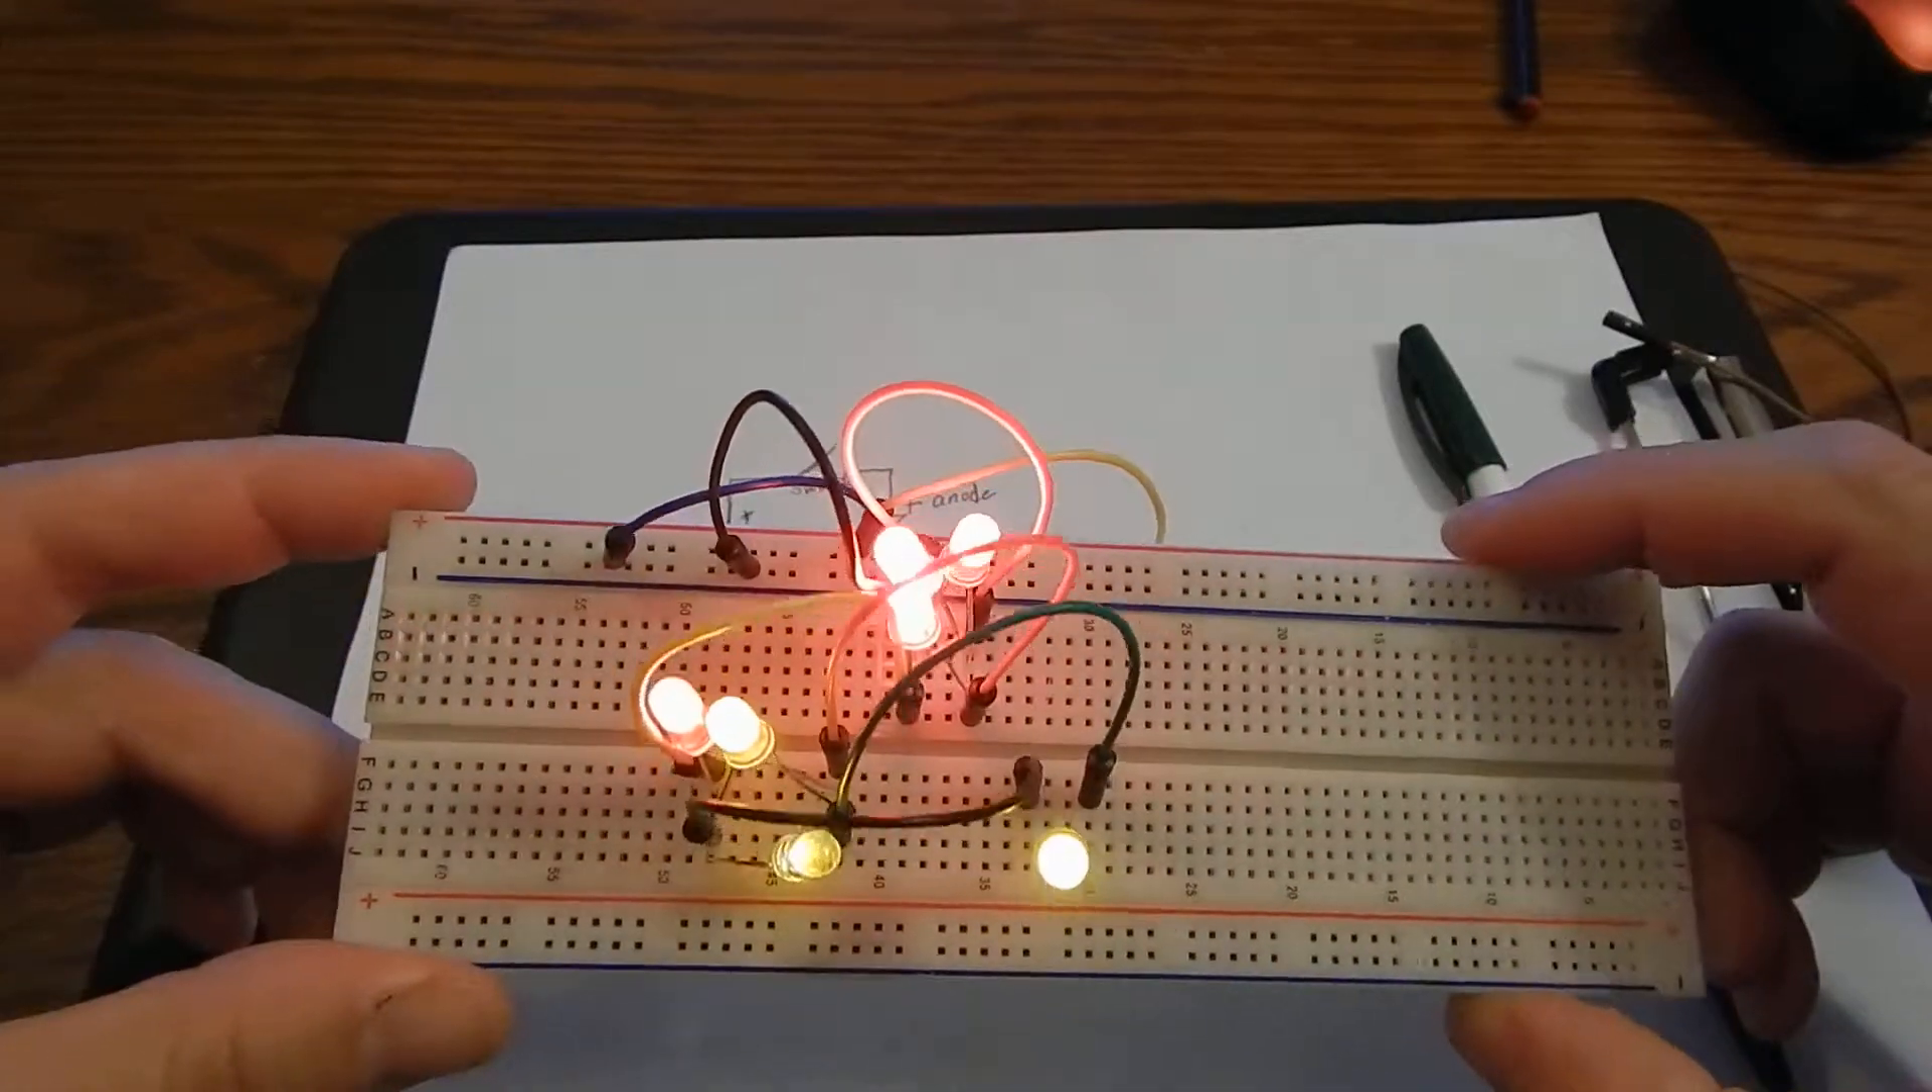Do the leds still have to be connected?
No.